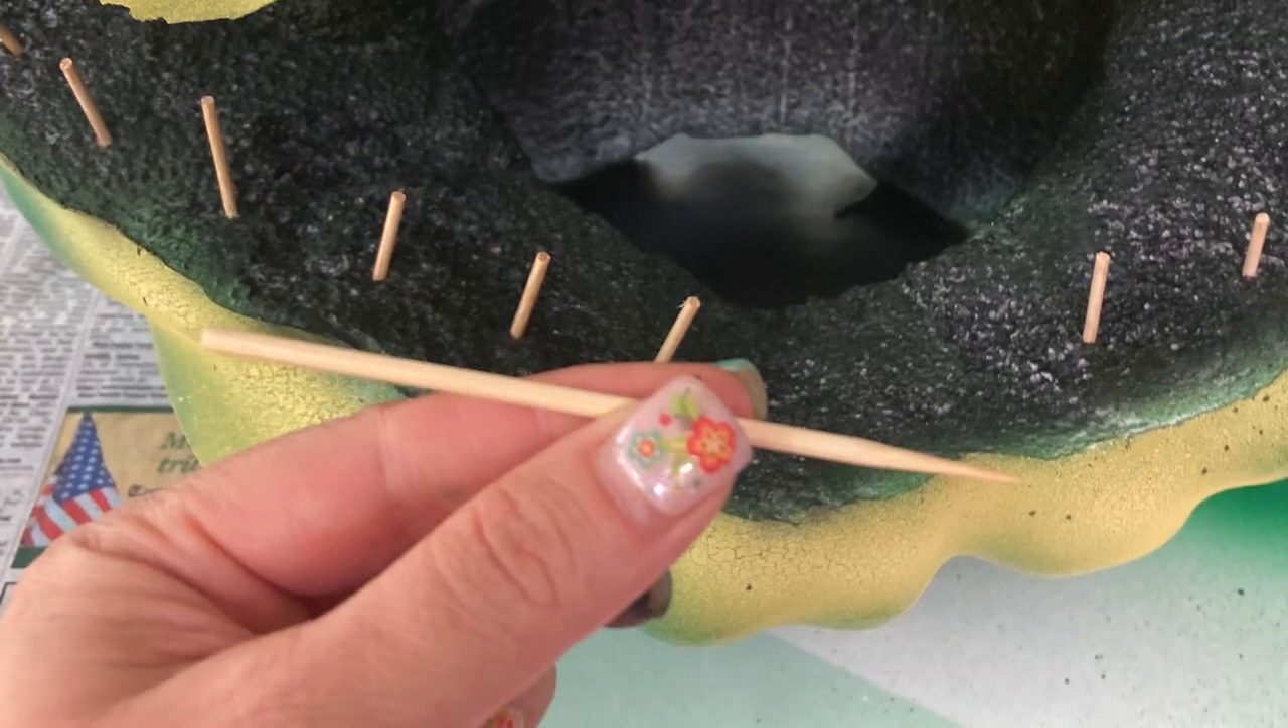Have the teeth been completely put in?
No.